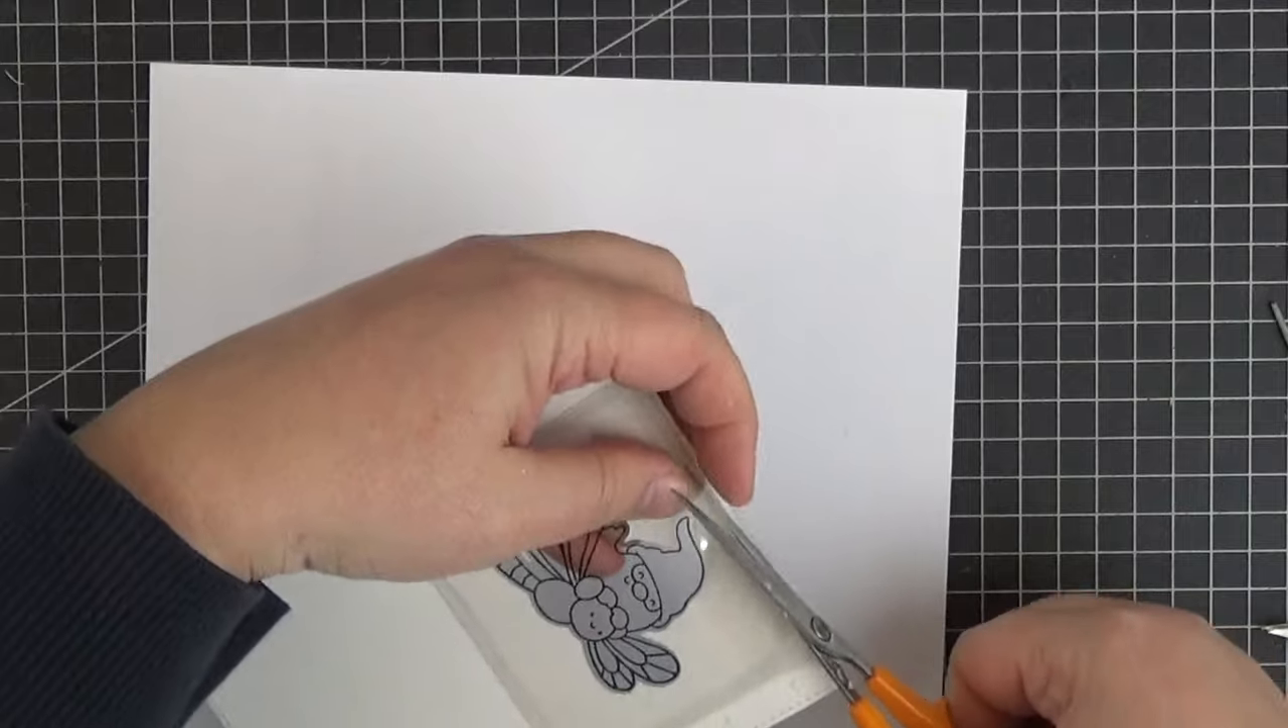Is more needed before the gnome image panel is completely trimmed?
Yes.